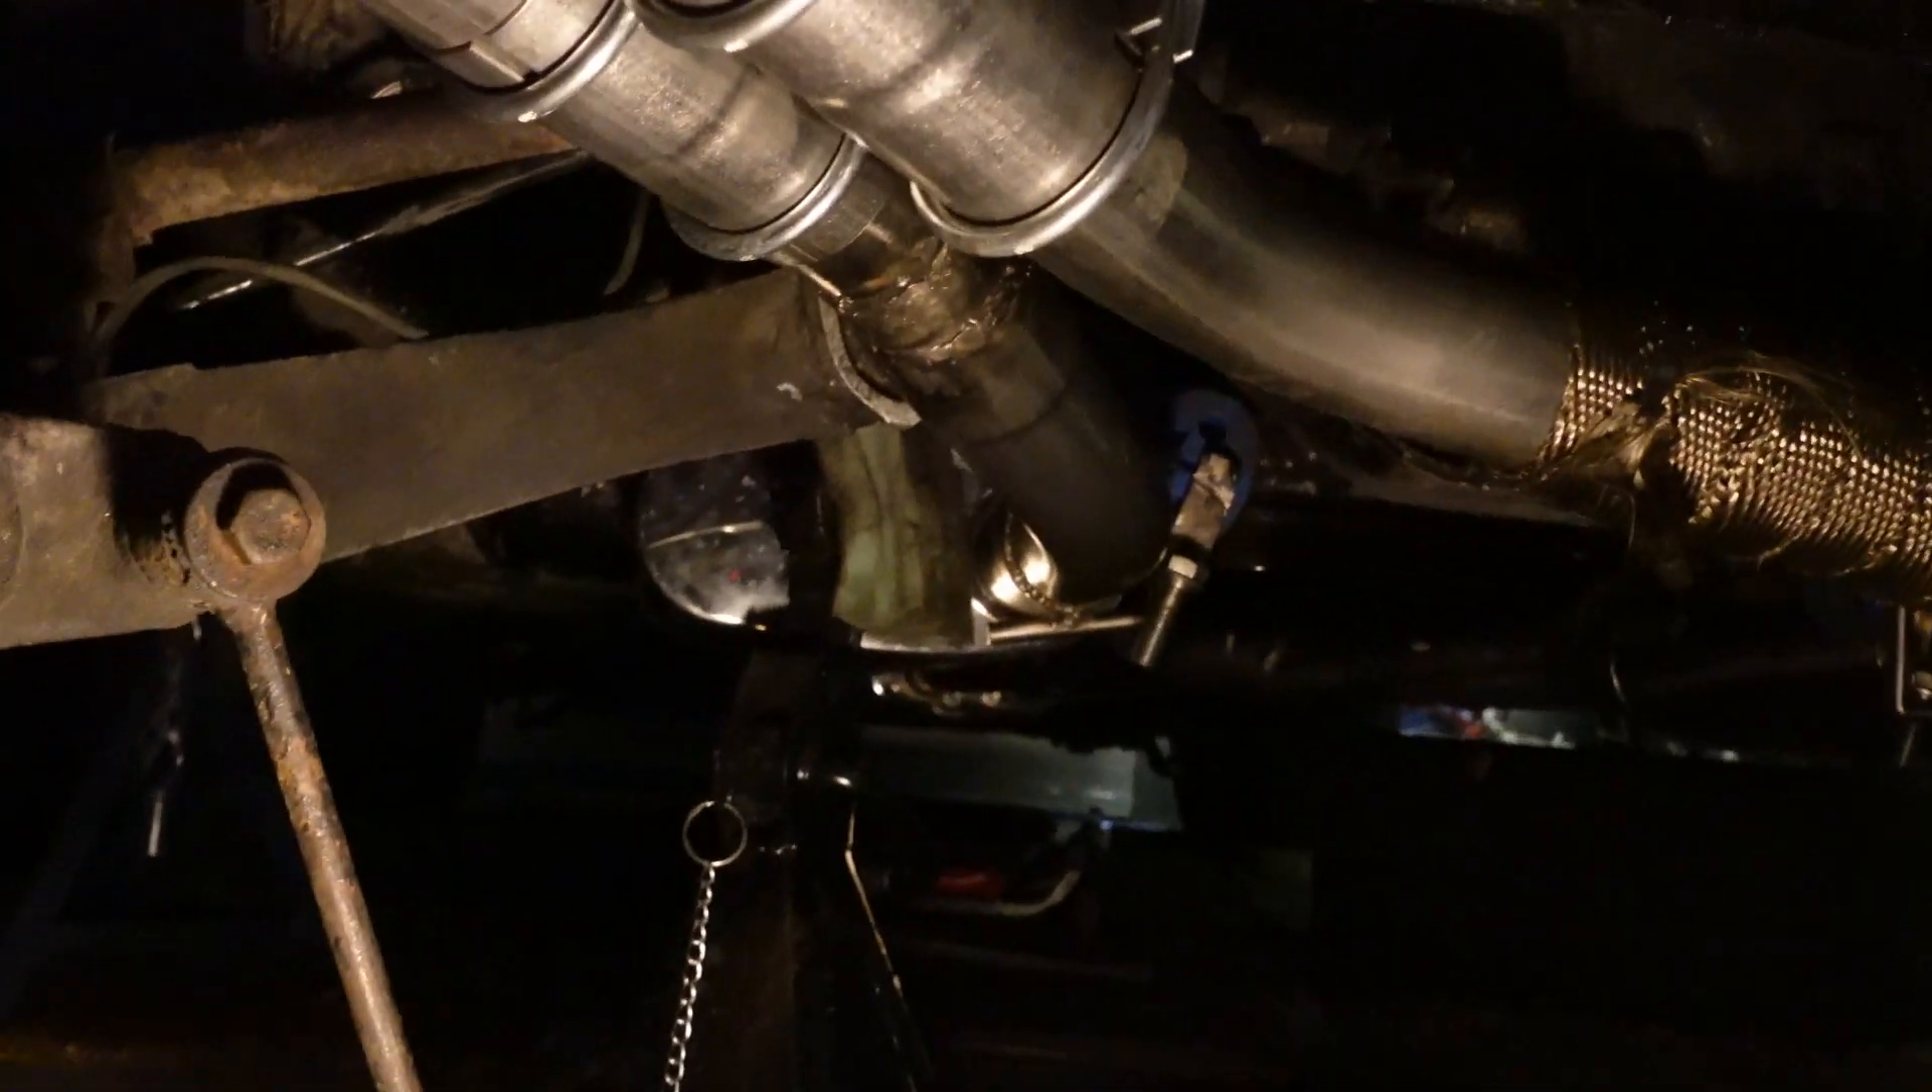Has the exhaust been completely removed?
No.